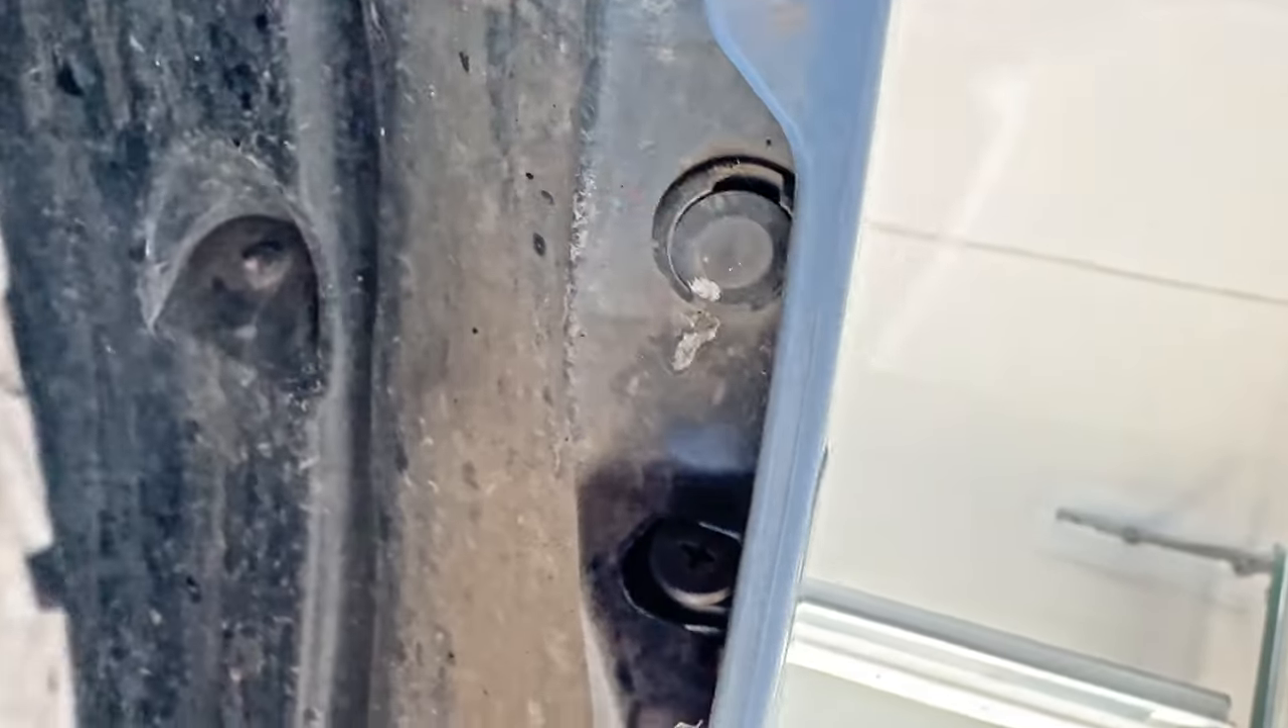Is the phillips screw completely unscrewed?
No.